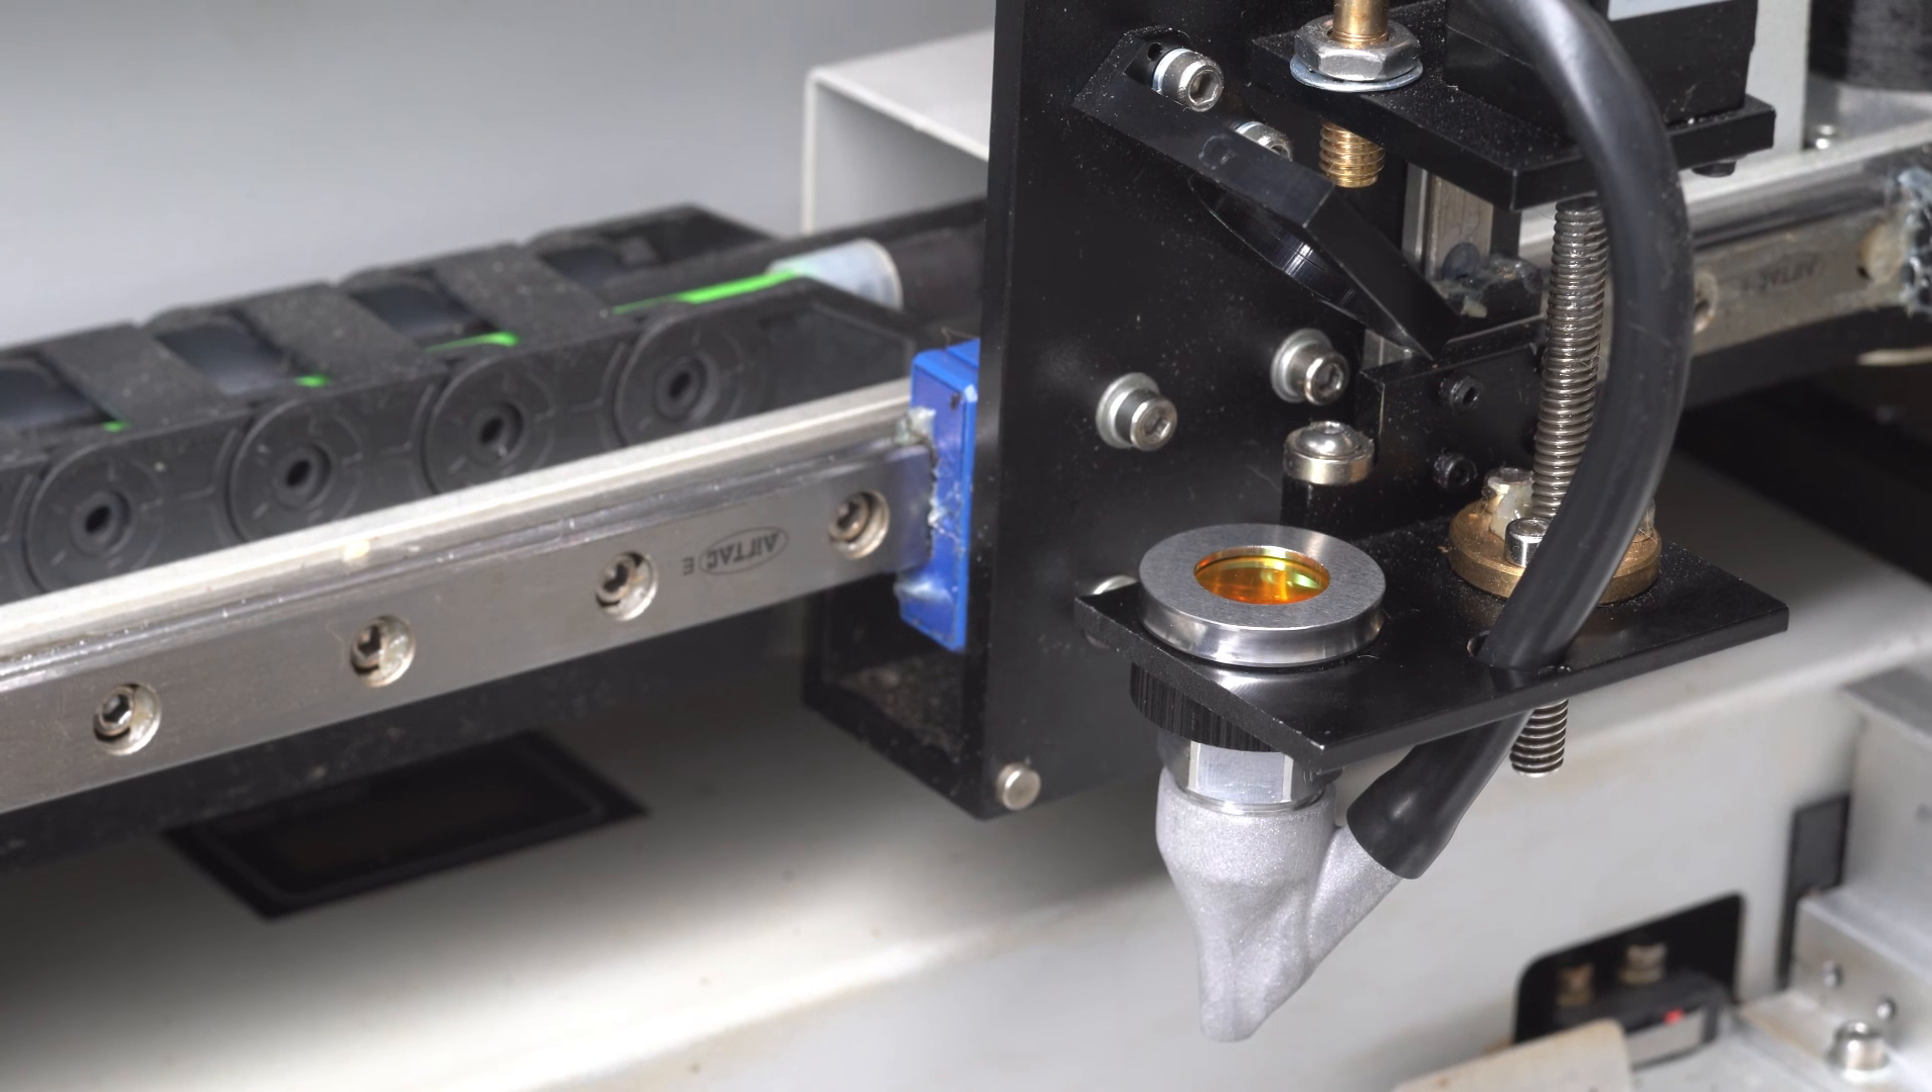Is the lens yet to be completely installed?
No.